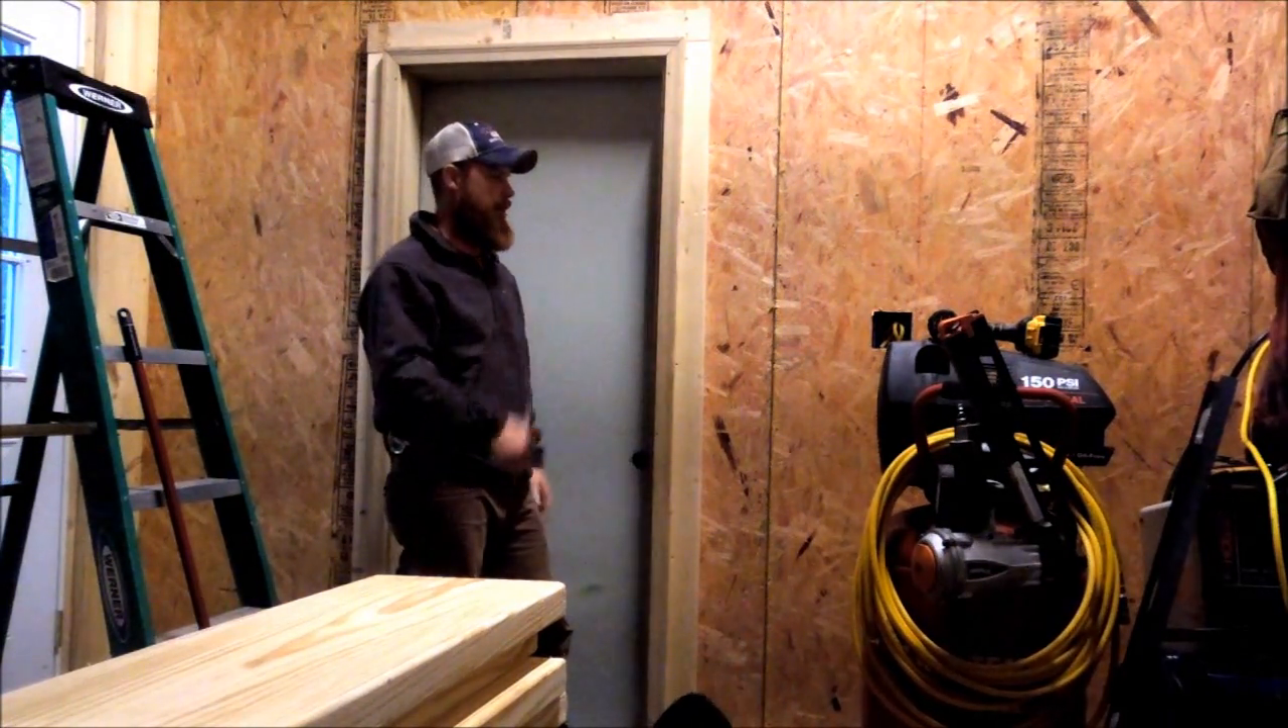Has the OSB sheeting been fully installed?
Yes.